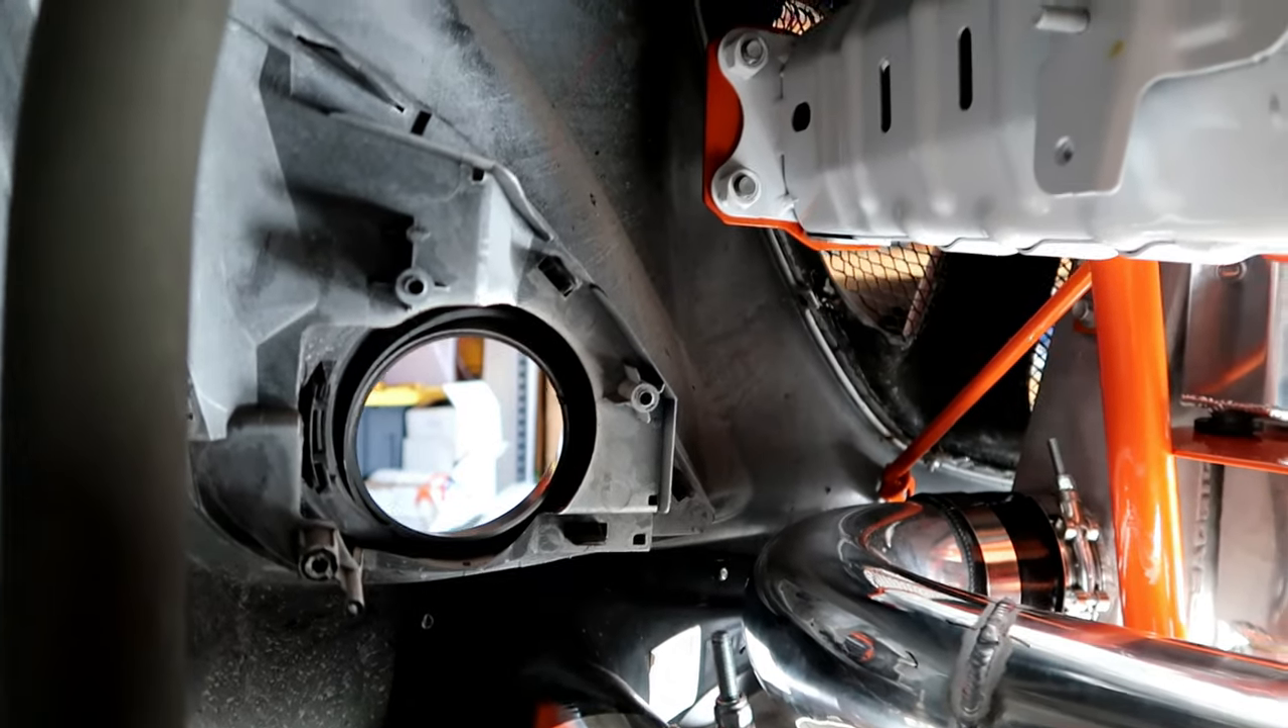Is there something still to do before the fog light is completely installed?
Yes.